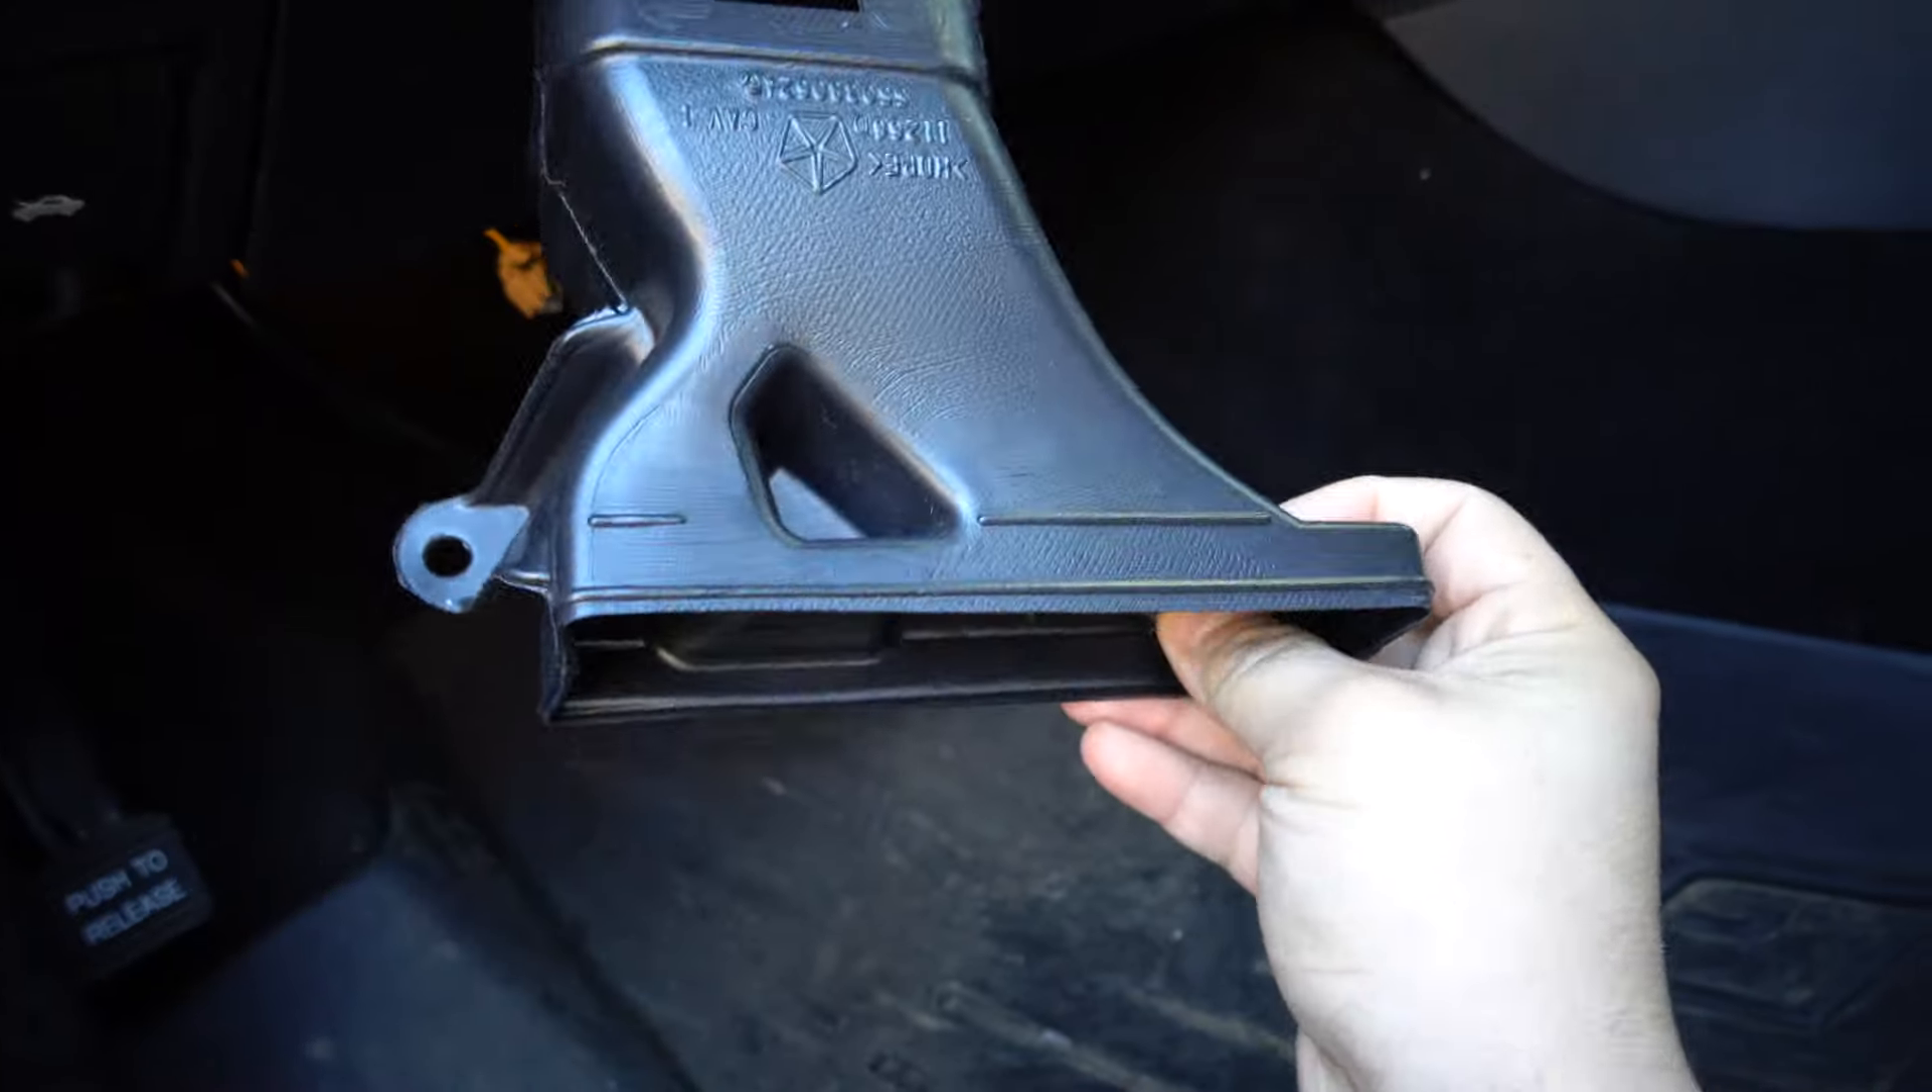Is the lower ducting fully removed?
Yes.